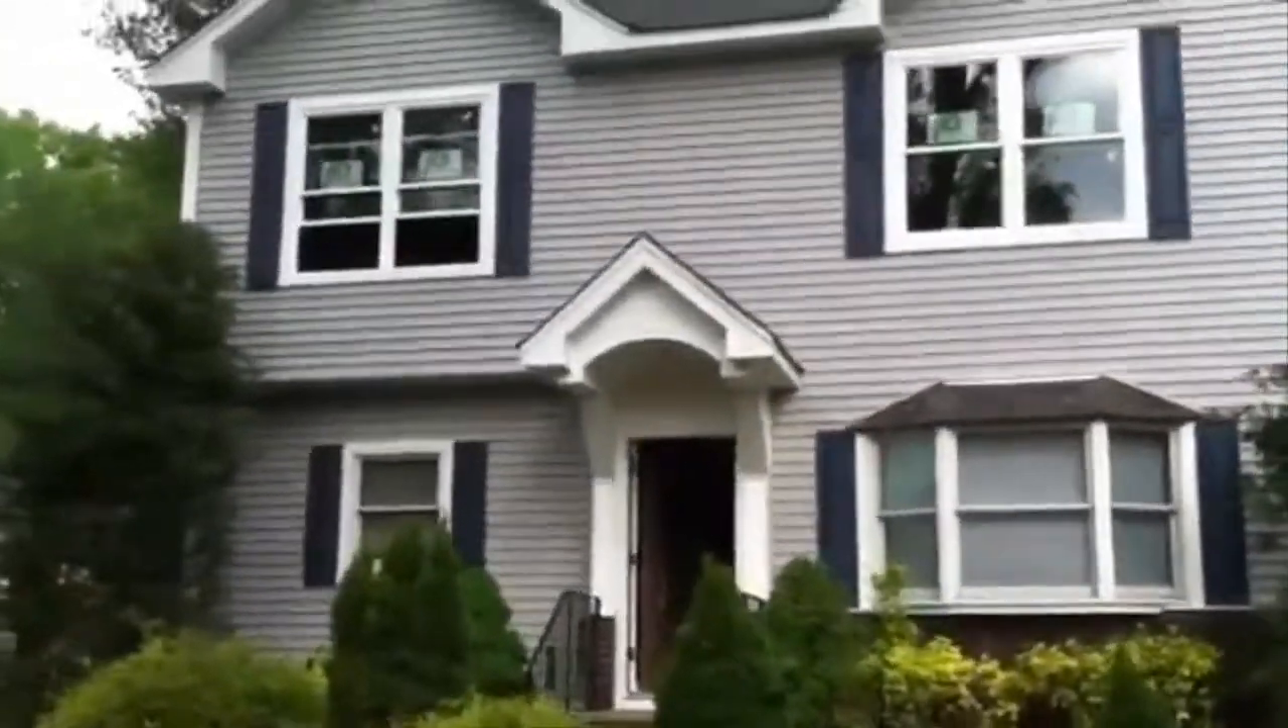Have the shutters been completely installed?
Yes.